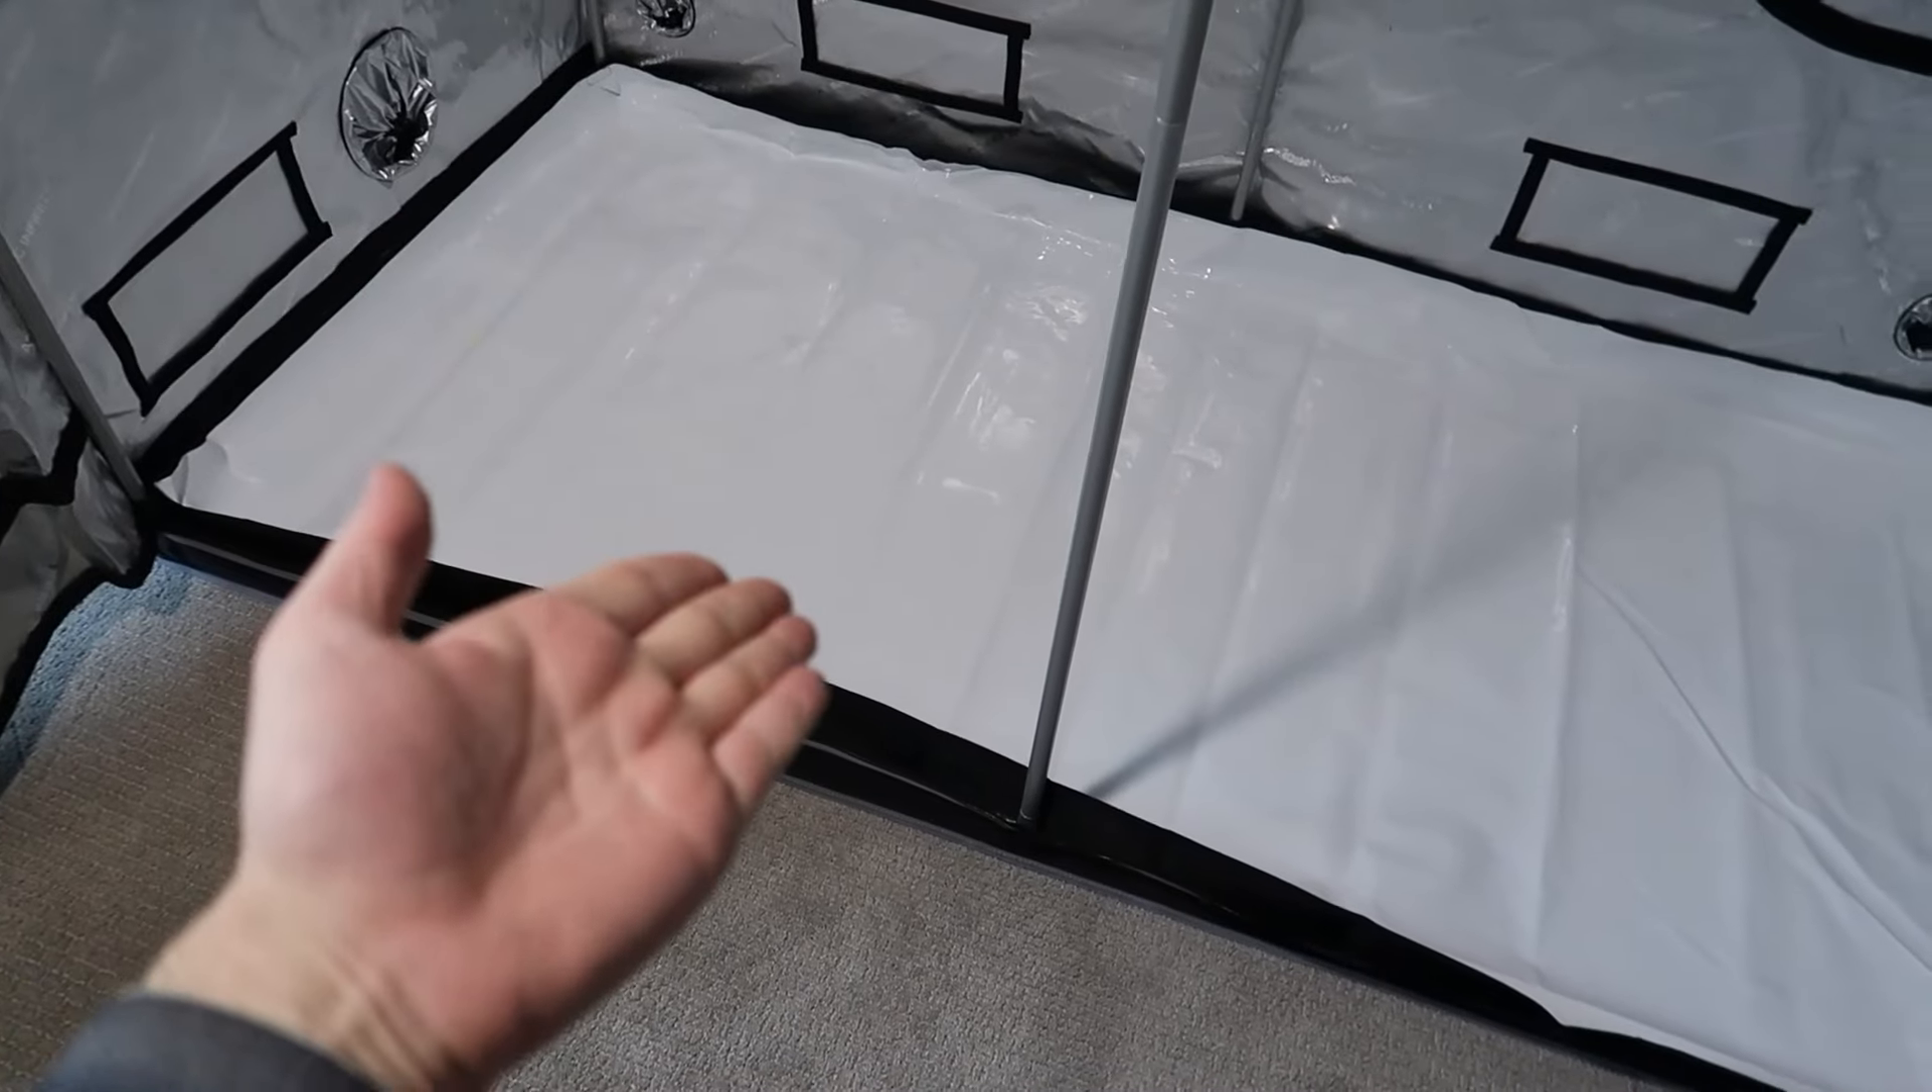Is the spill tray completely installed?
Yes.